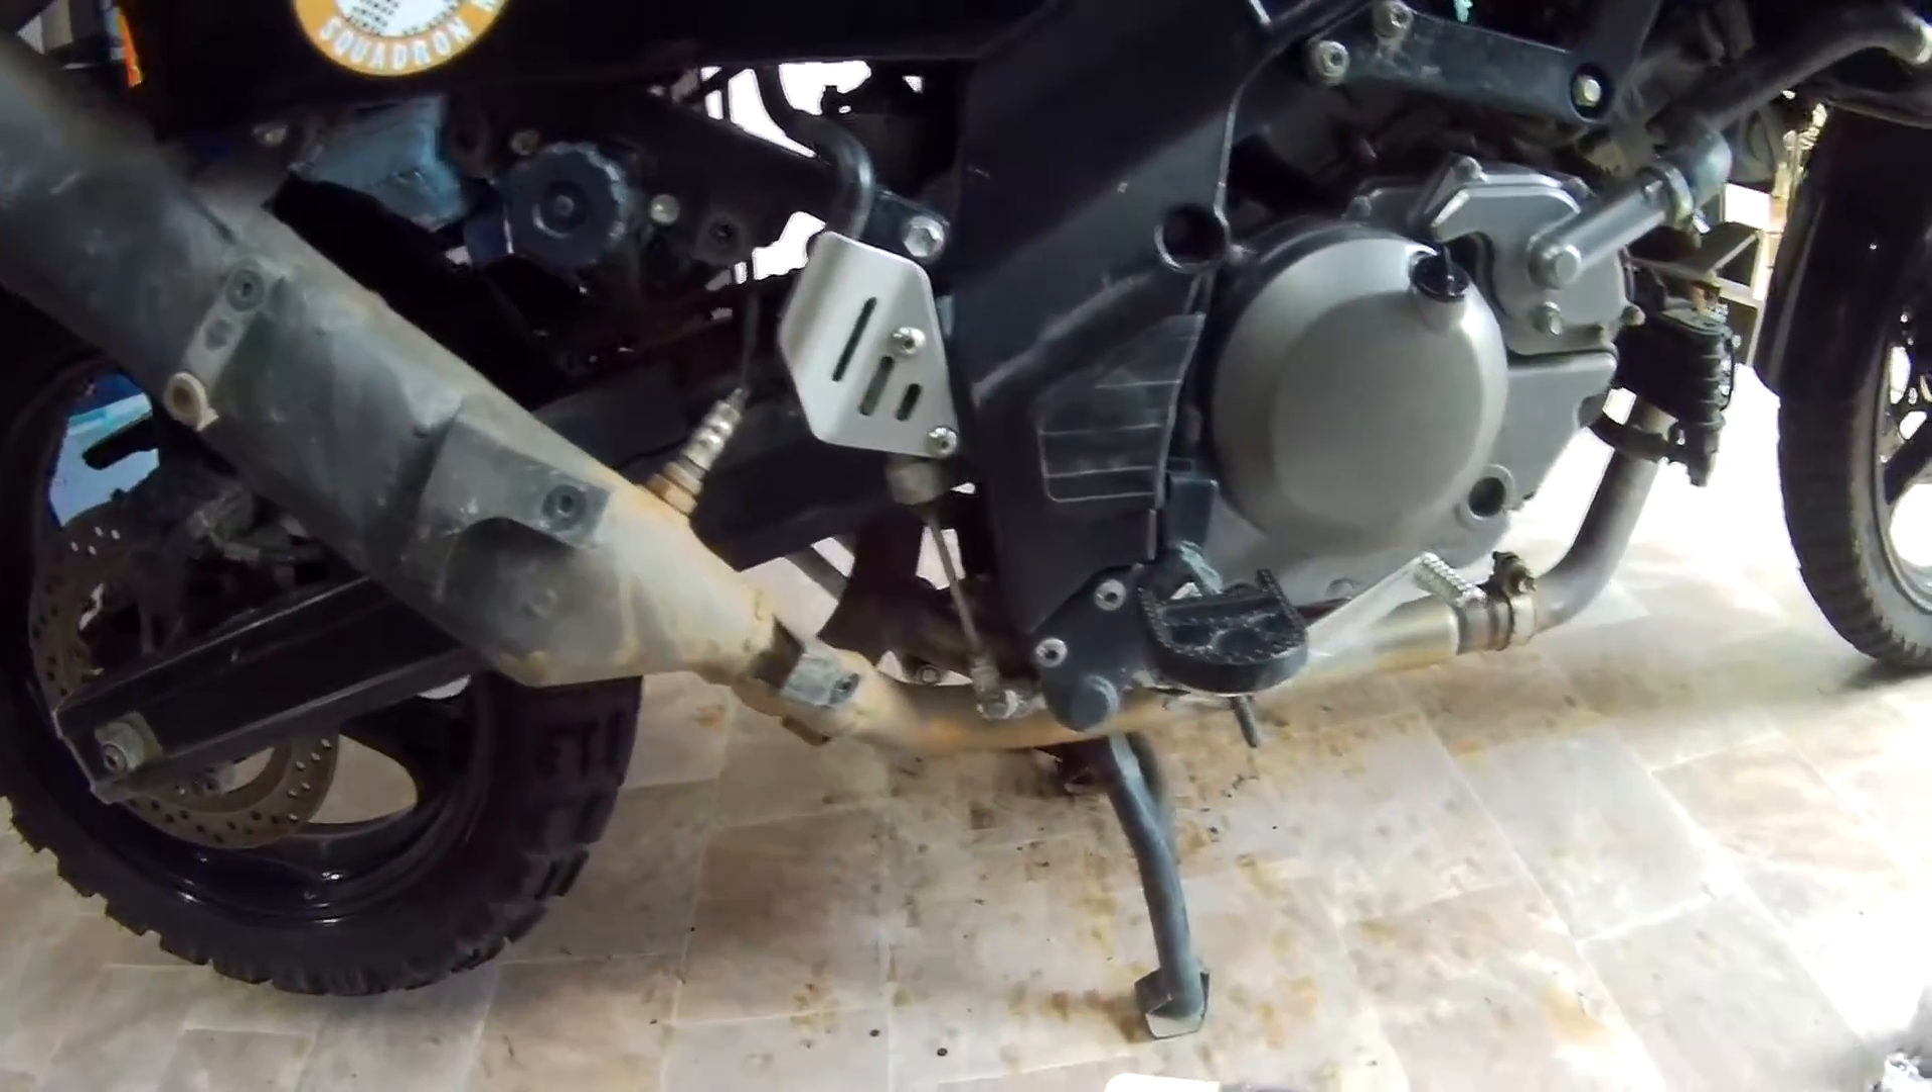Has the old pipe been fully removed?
No.